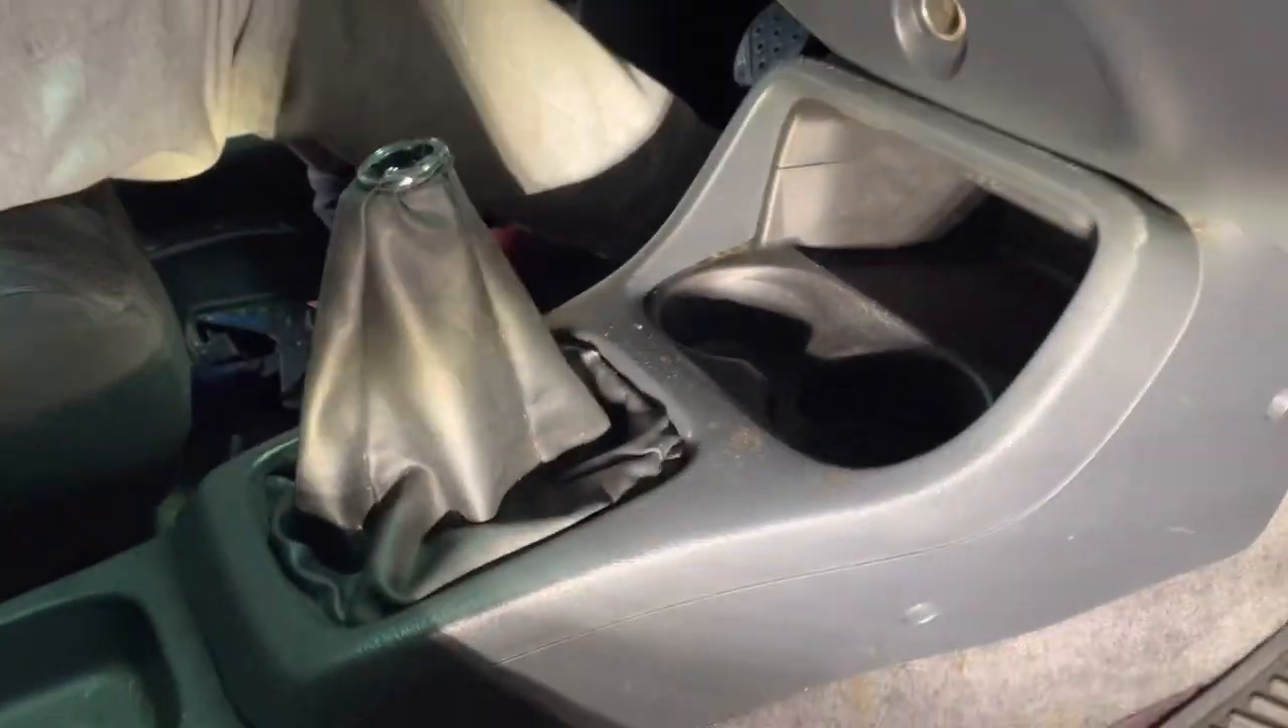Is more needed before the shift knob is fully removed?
No.